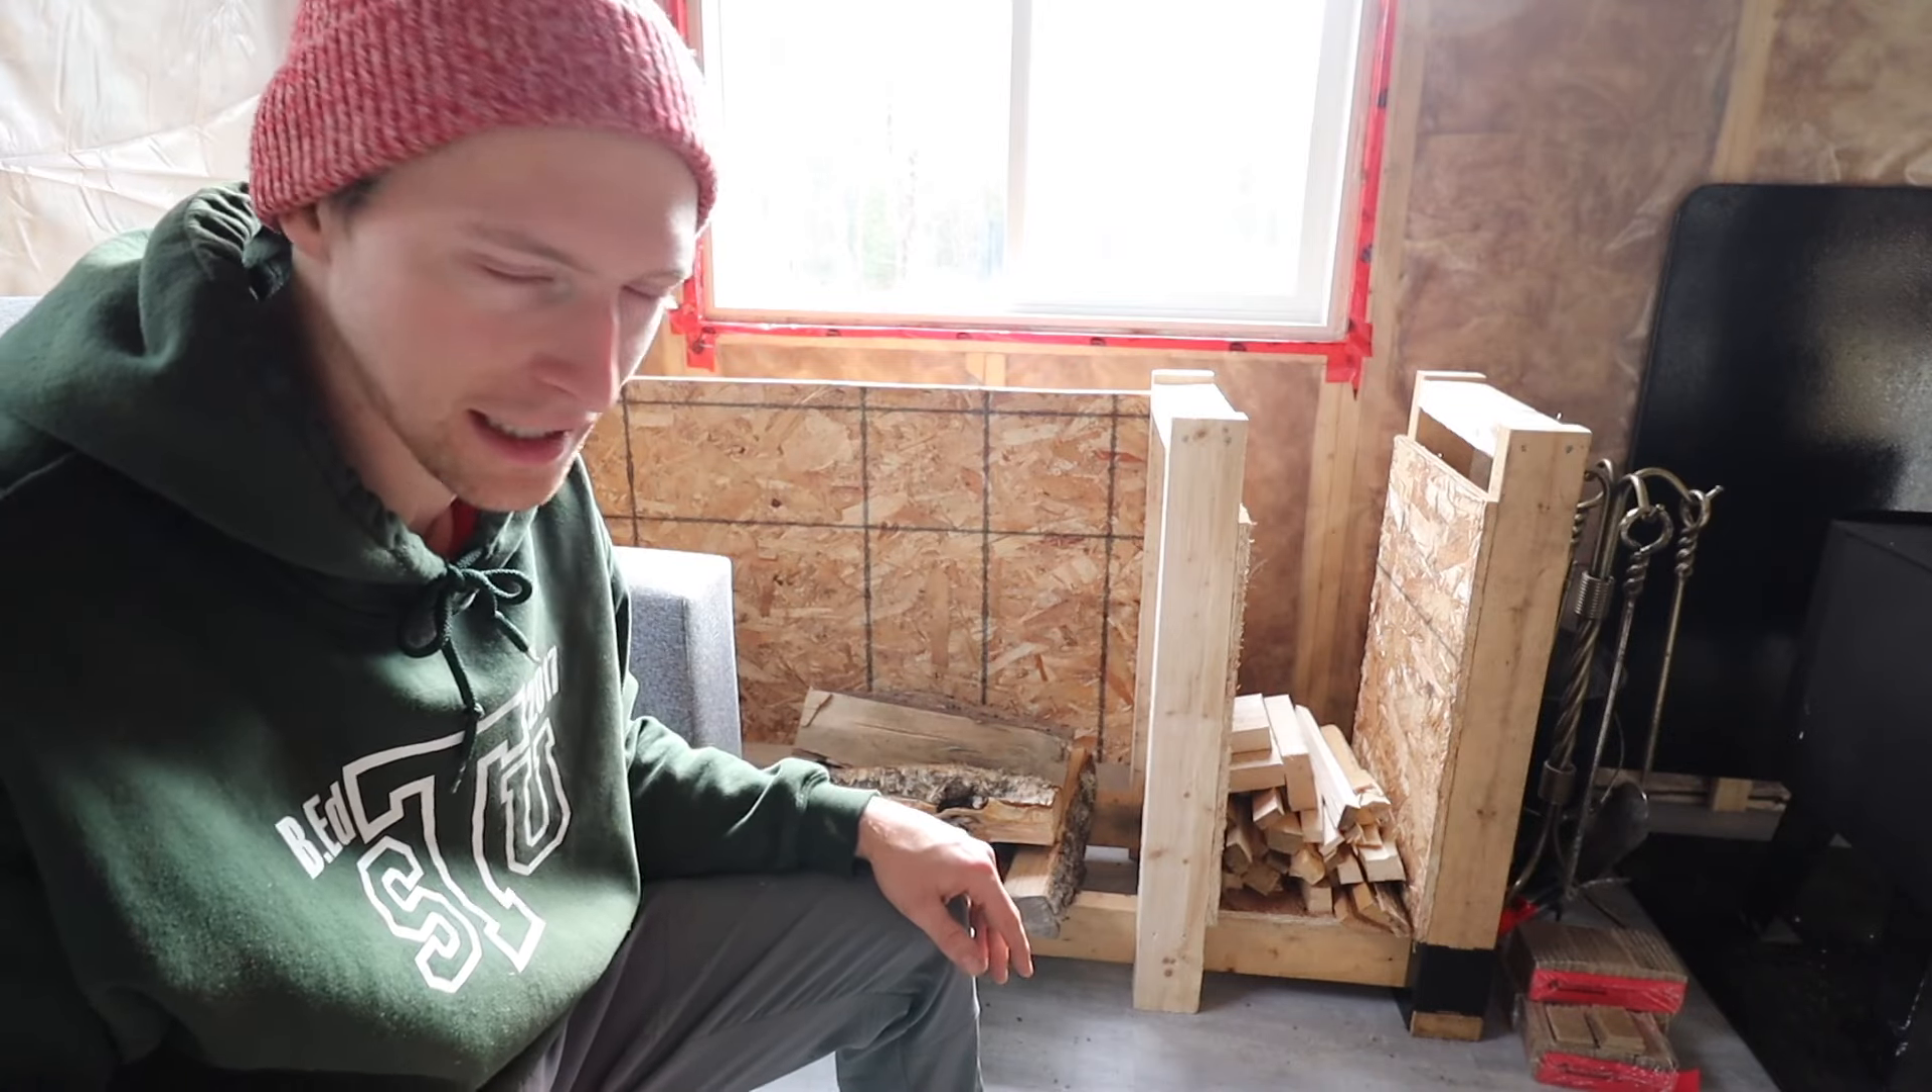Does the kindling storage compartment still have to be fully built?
No.